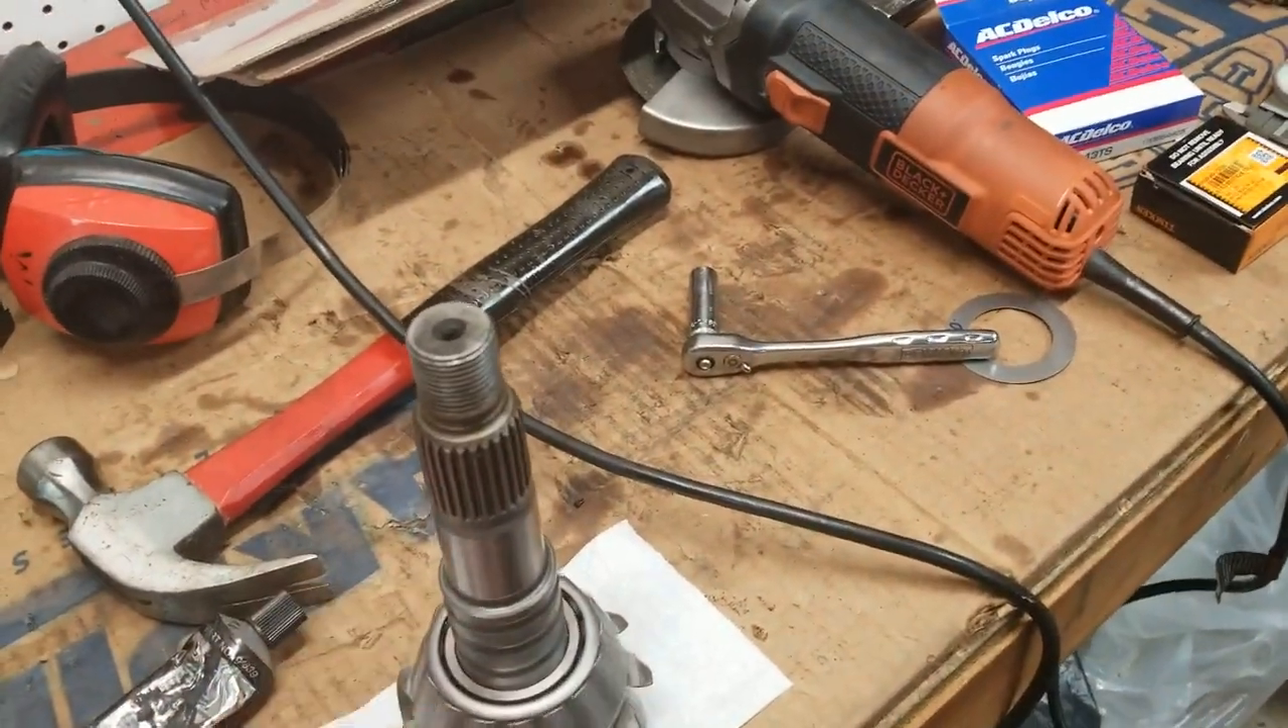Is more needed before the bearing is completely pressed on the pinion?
No.